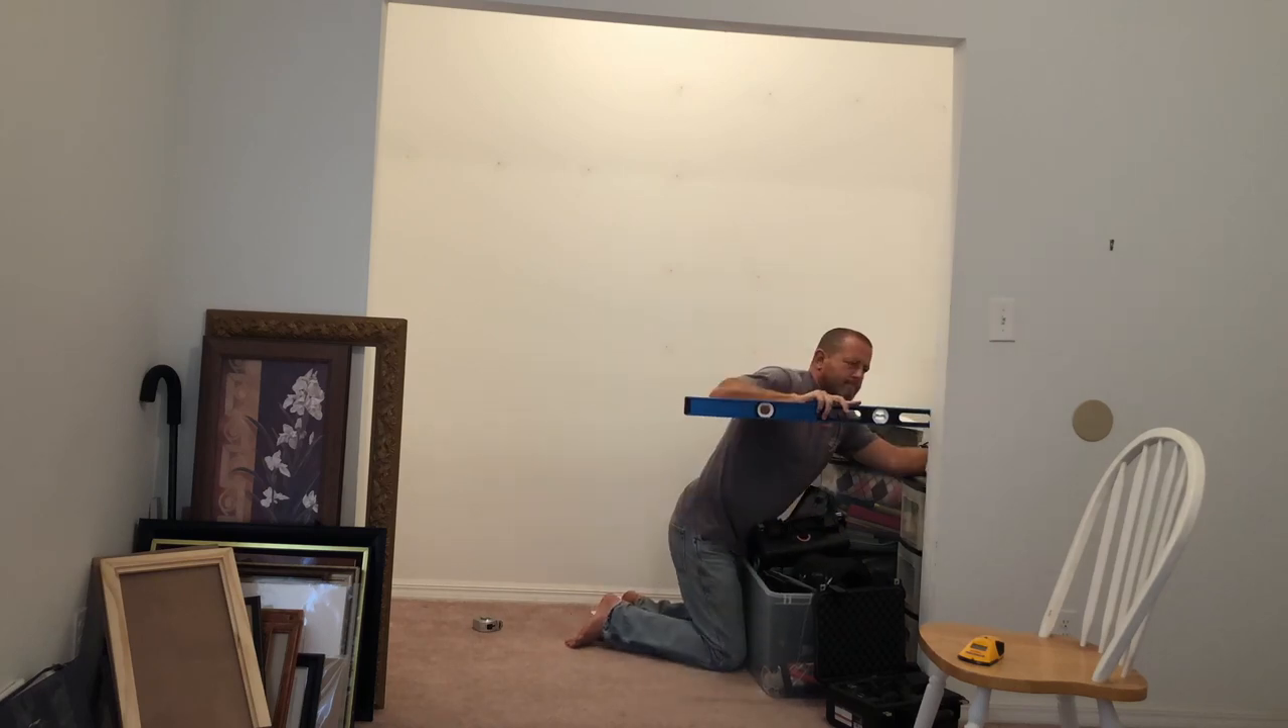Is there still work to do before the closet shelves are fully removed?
No.